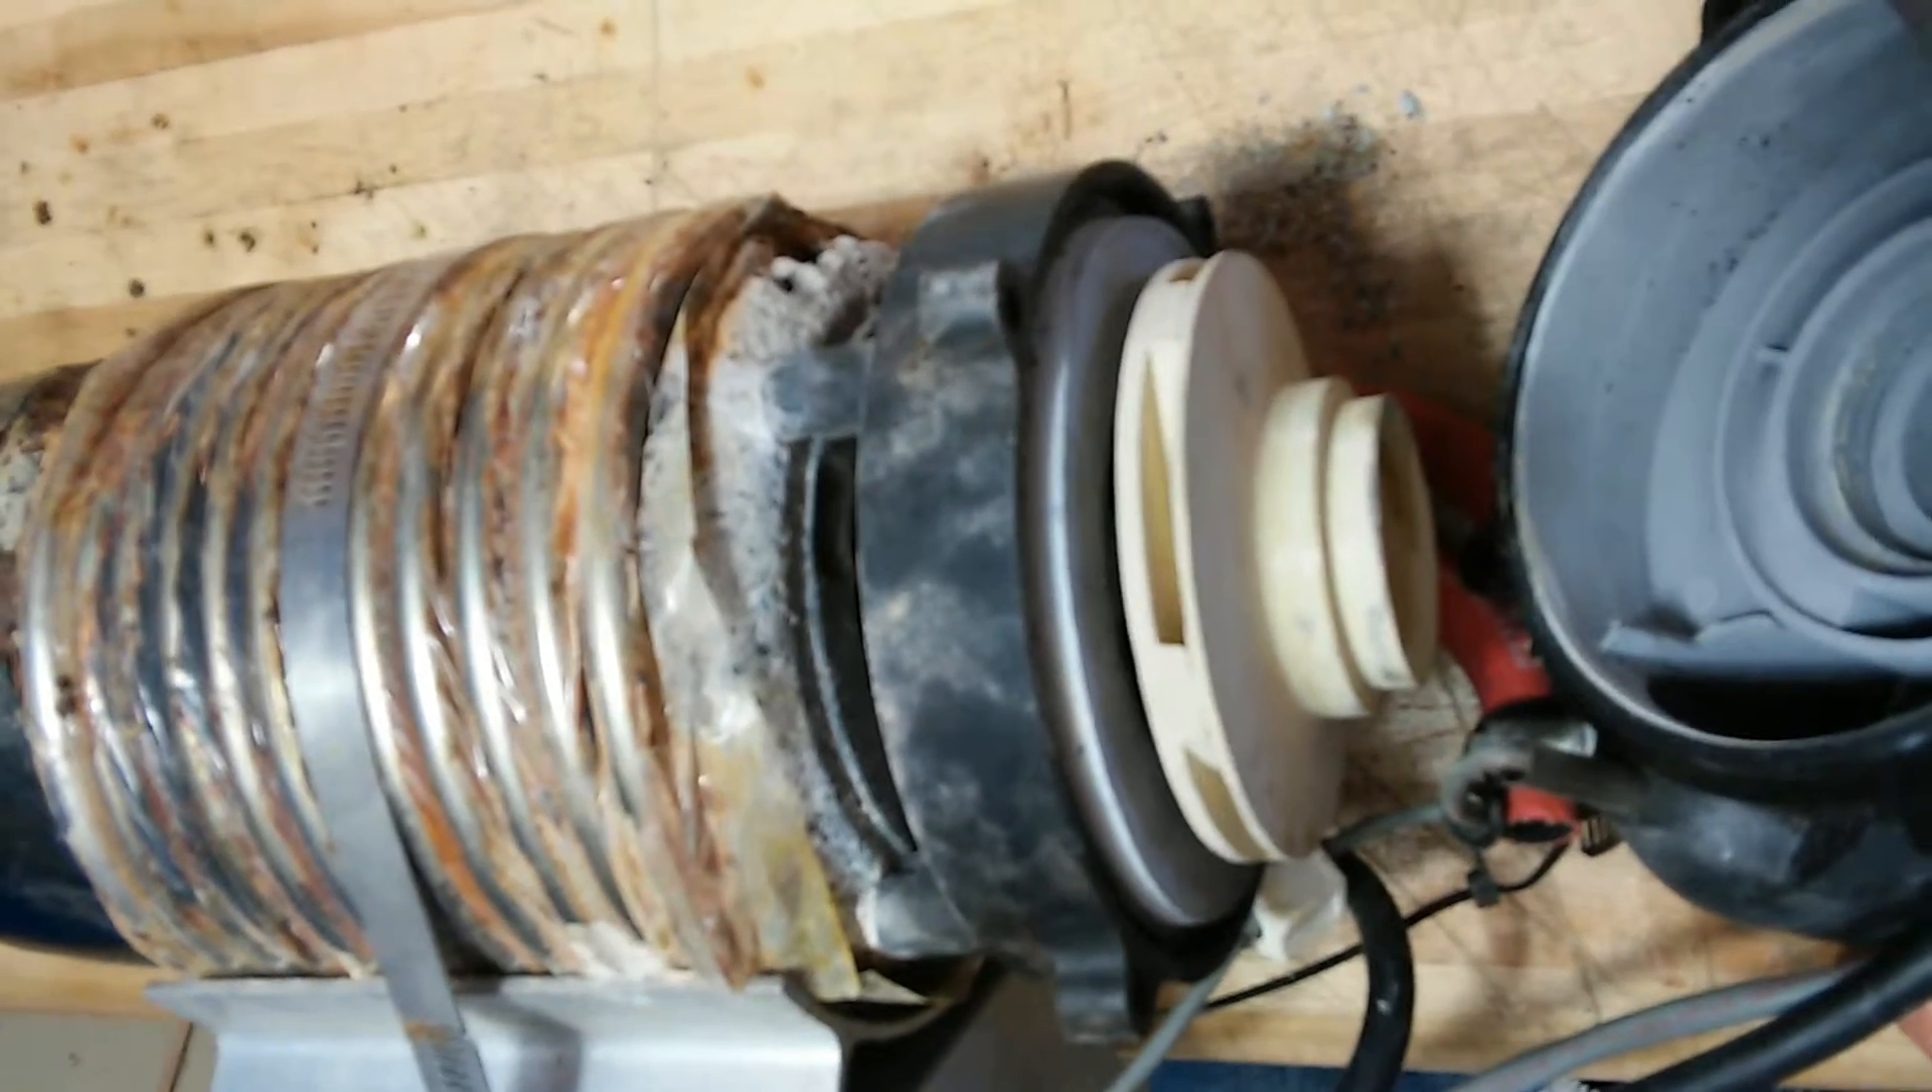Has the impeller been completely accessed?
Yes.